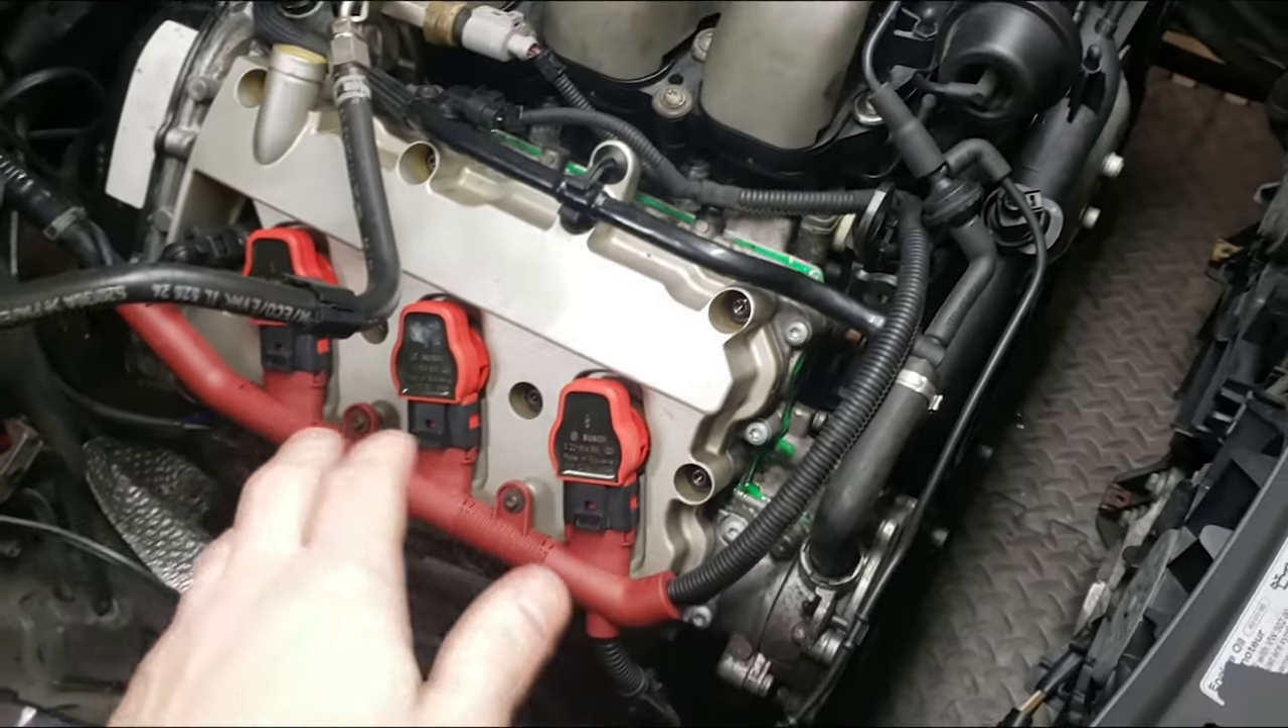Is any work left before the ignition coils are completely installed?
No.